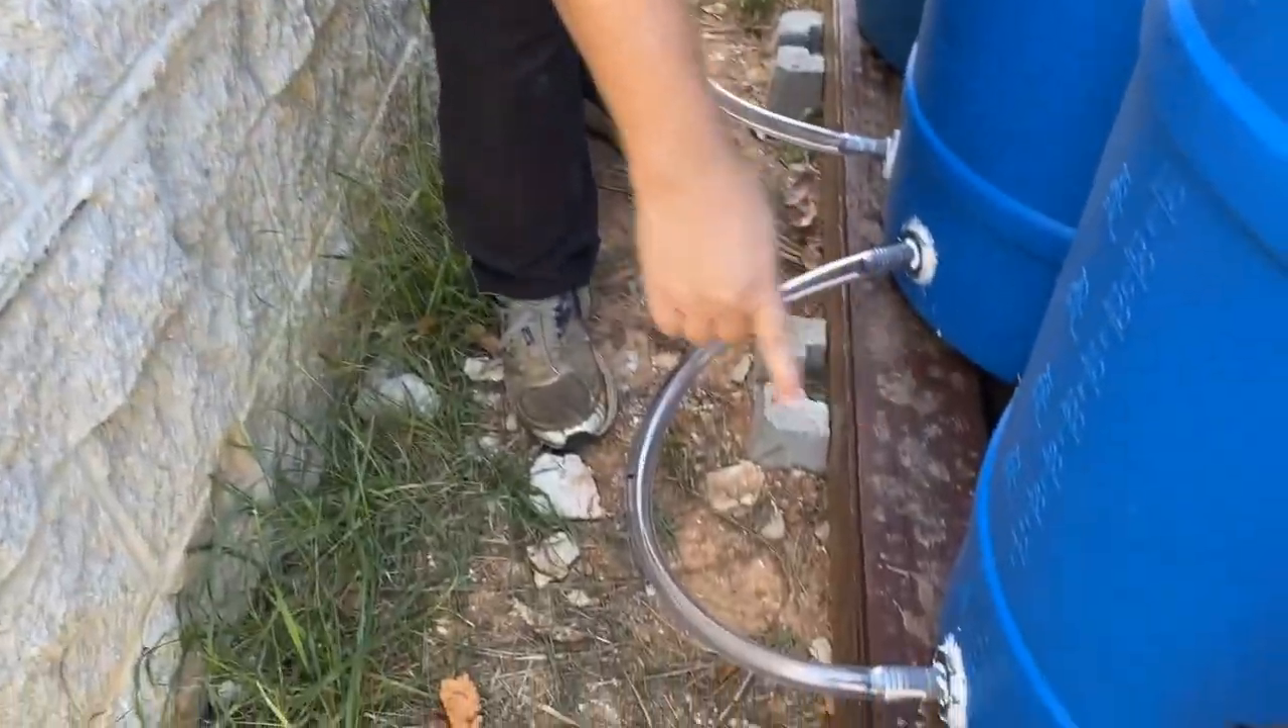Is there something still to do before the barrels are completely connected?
No.